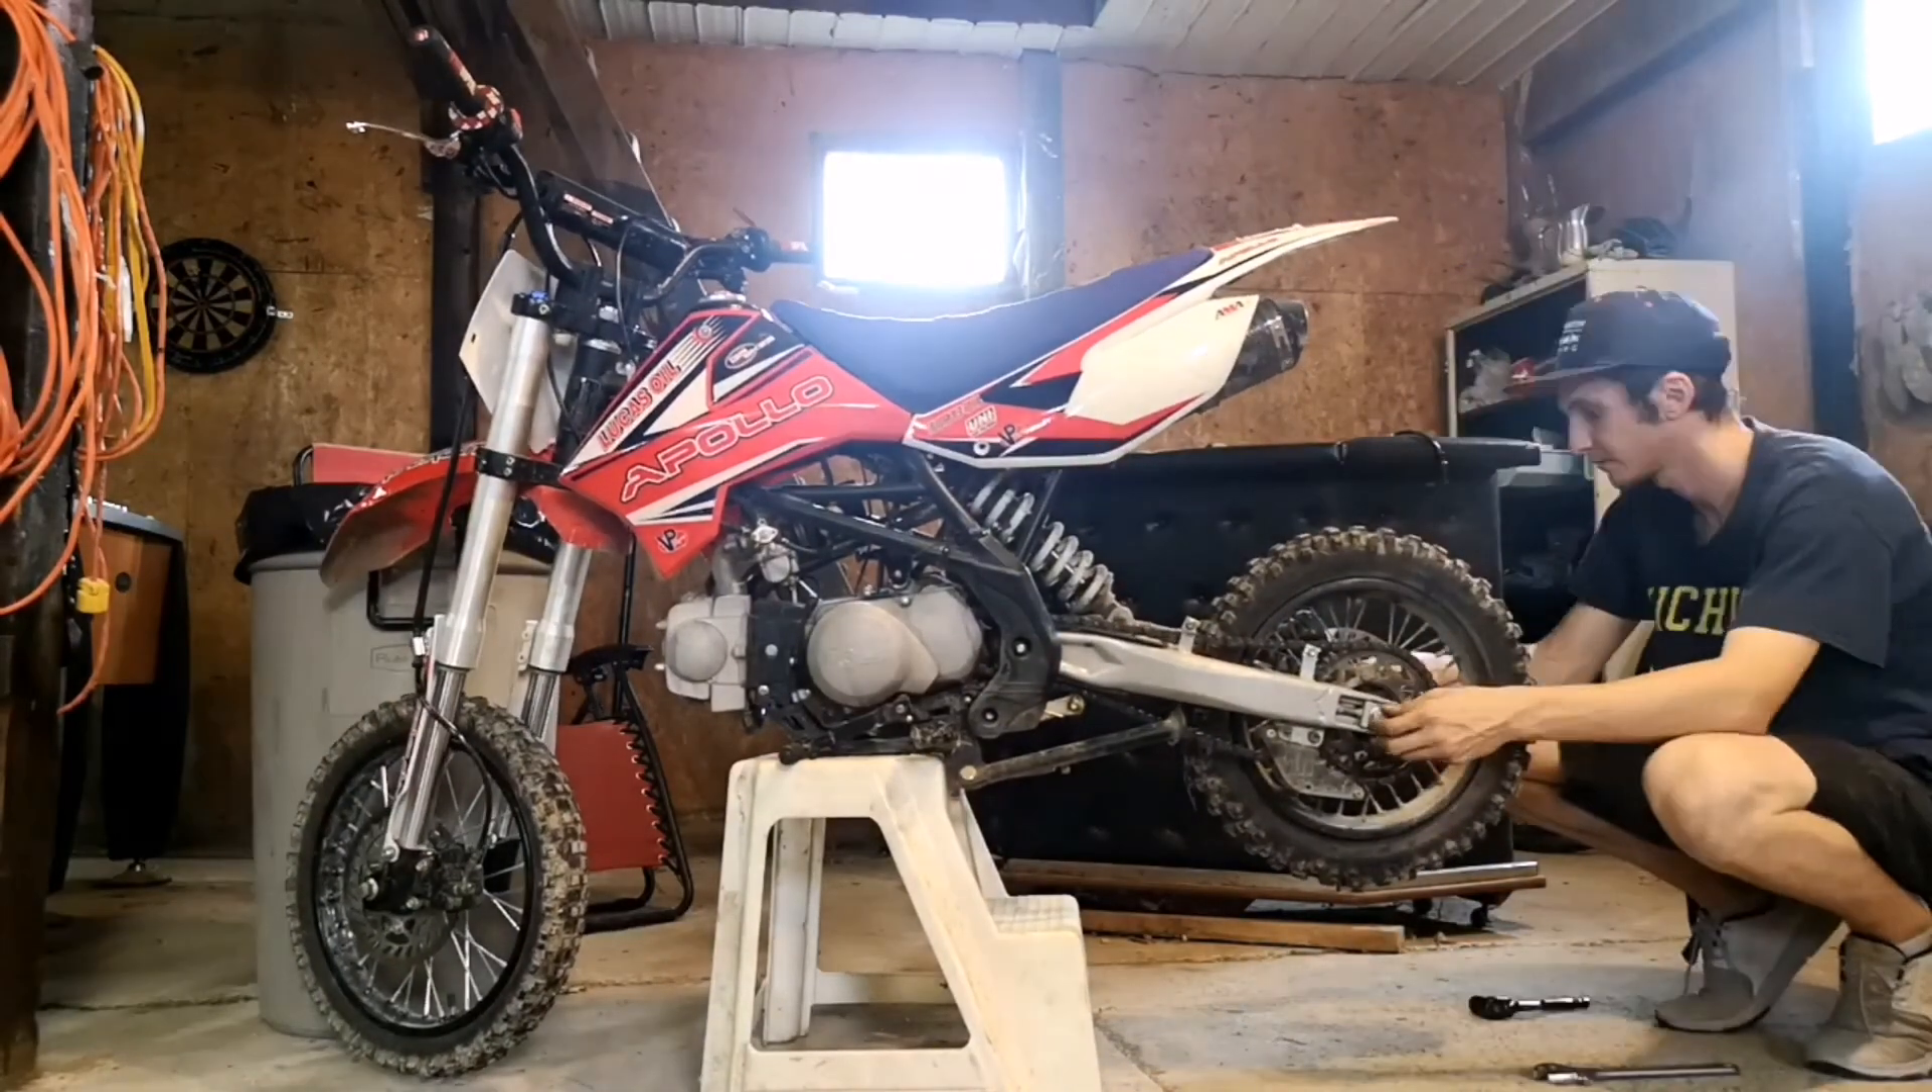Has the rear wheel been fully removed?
No.